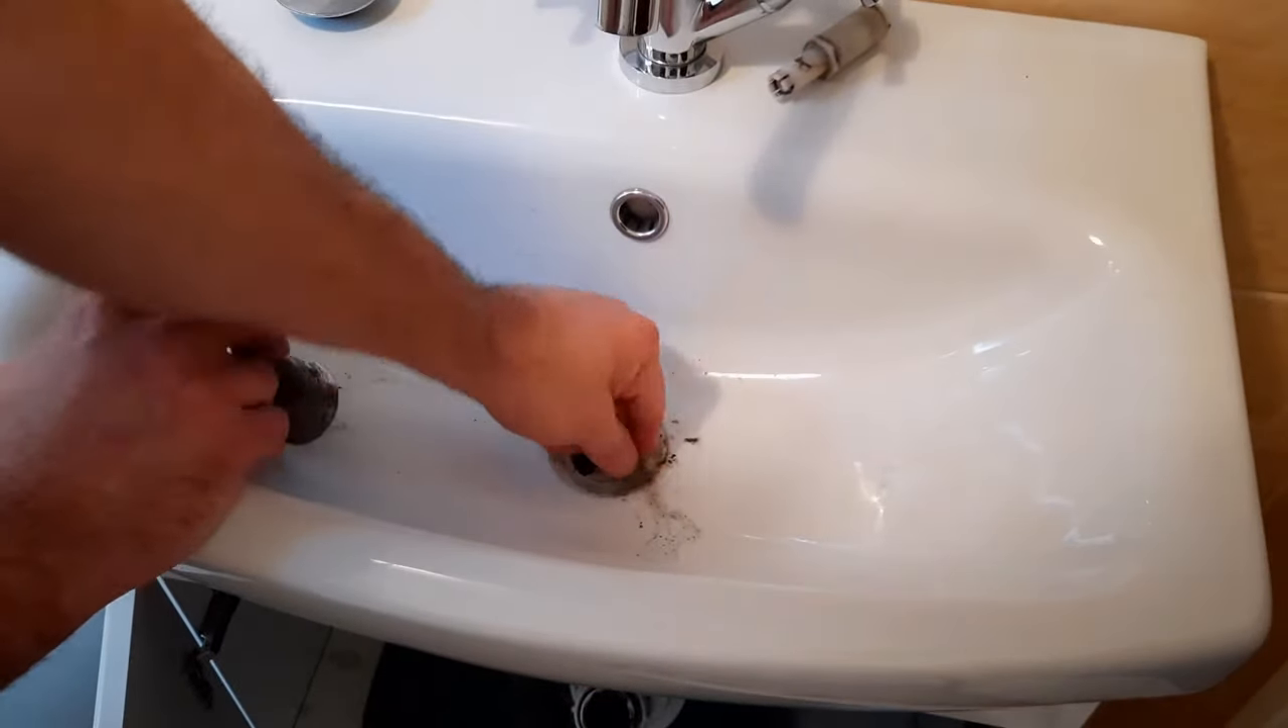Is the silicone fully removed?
No.